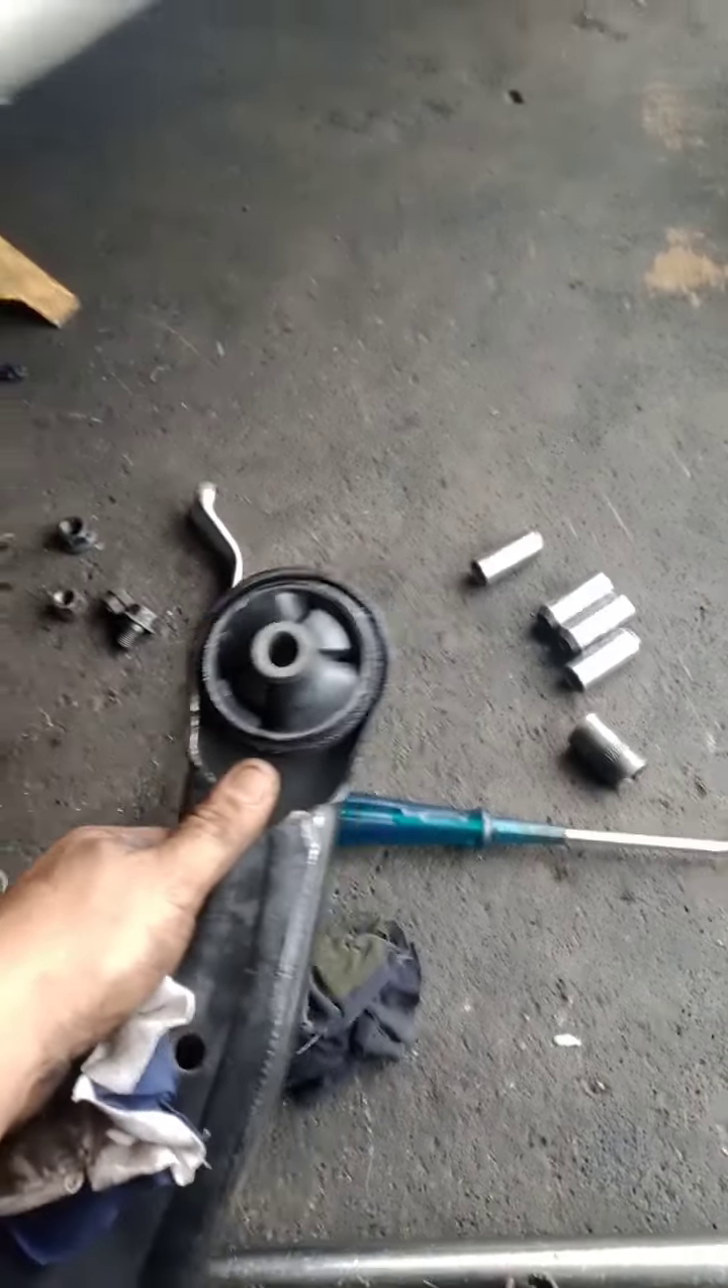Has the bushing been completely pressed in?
Yes.